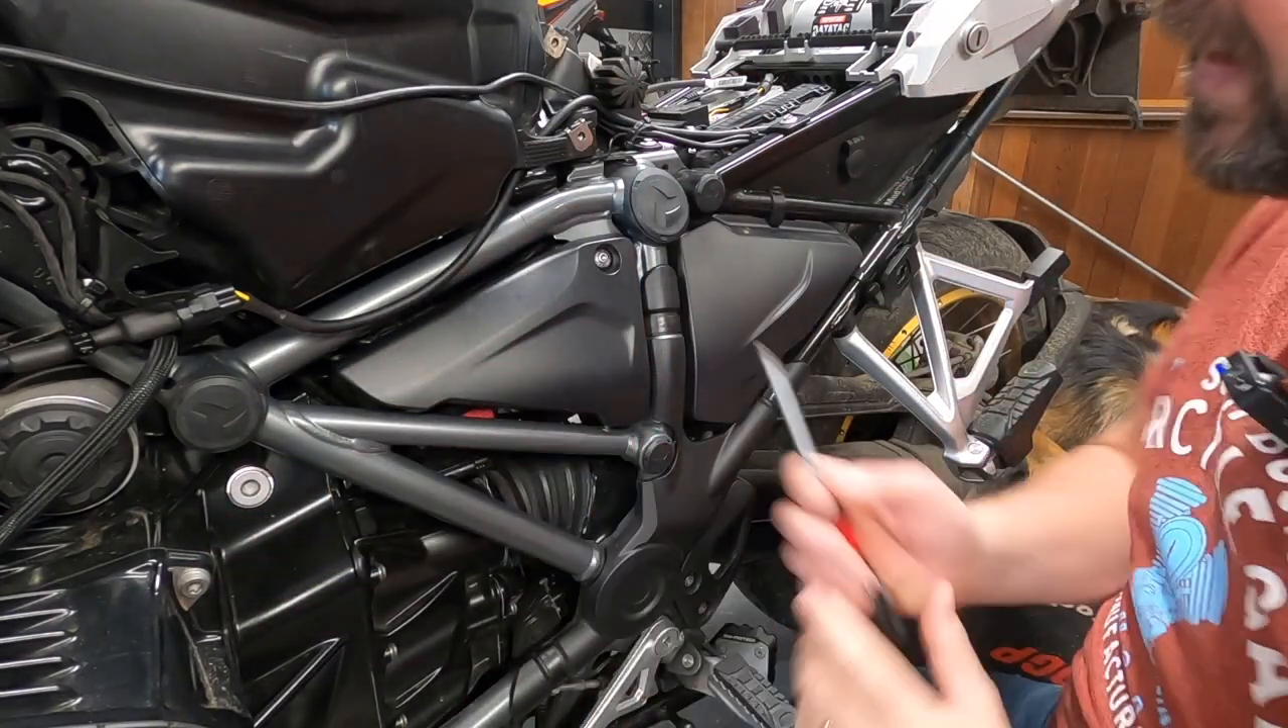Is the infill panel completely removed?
No.